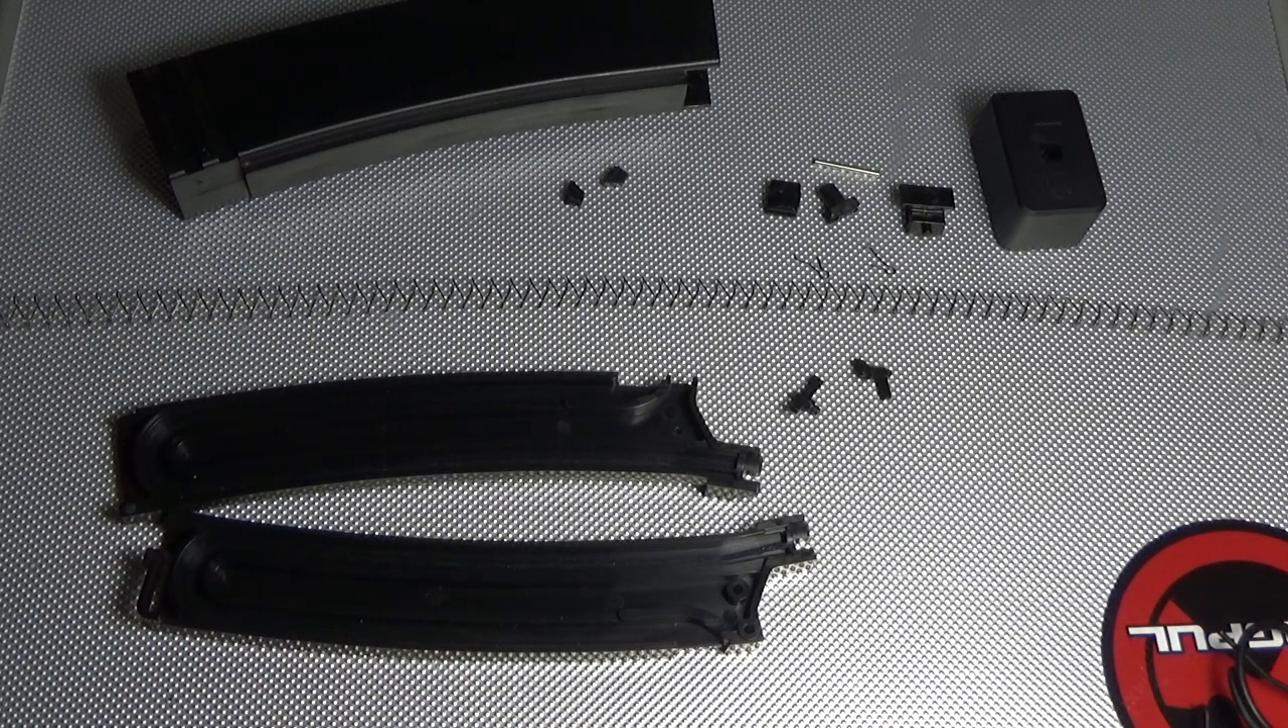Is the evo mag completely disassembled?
Yes.